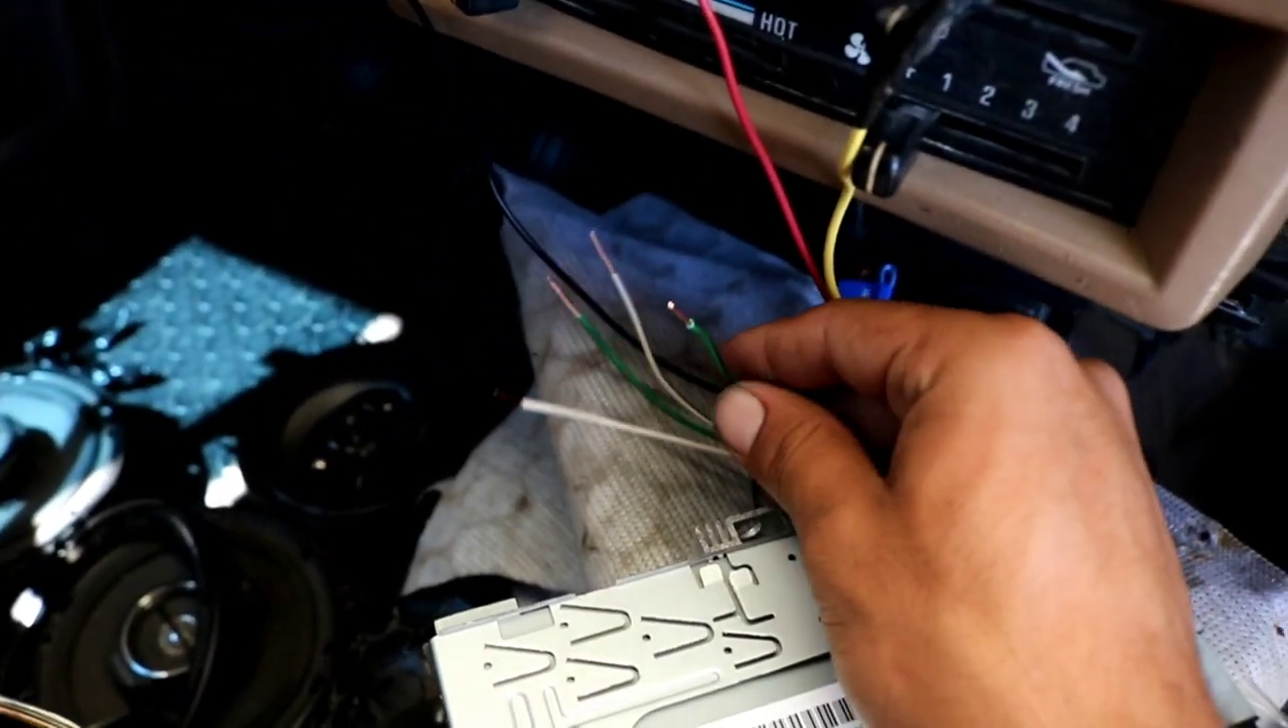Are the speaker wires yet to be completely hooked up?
Yes.